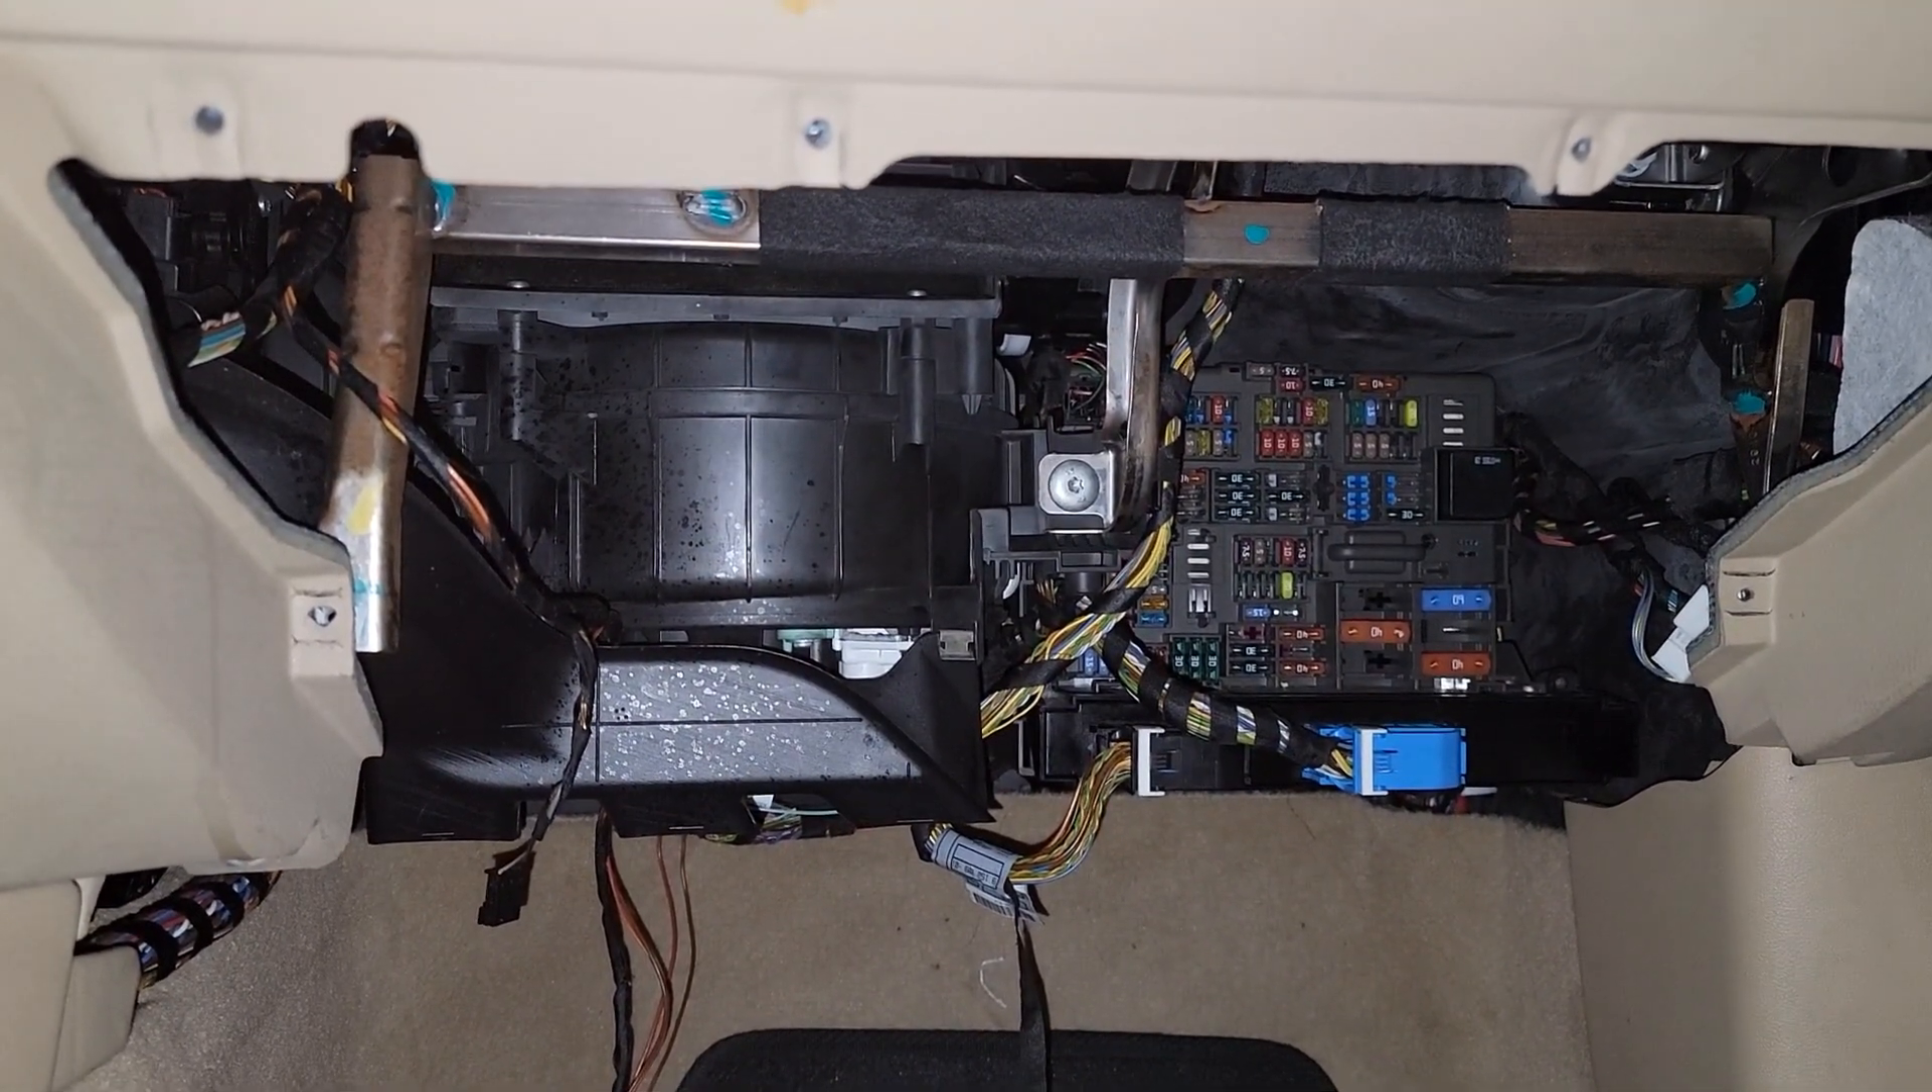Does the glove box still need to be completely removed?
No.